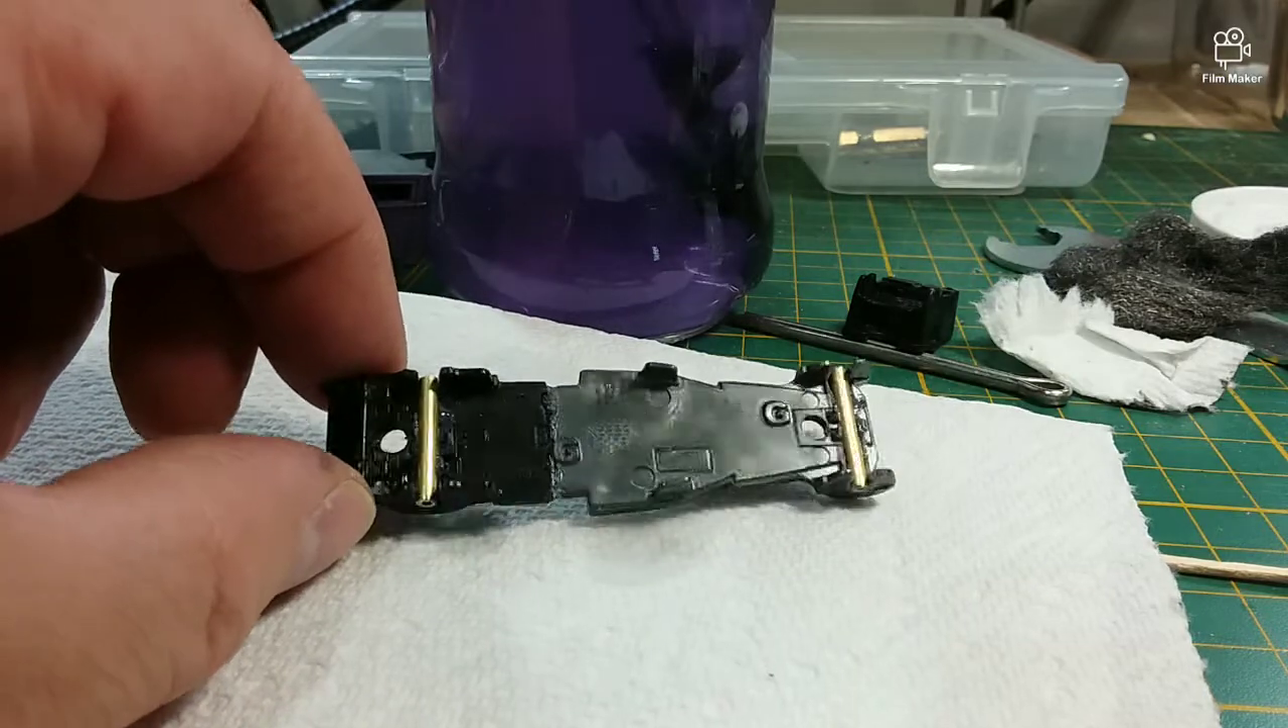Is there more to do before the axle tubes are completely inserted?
No.